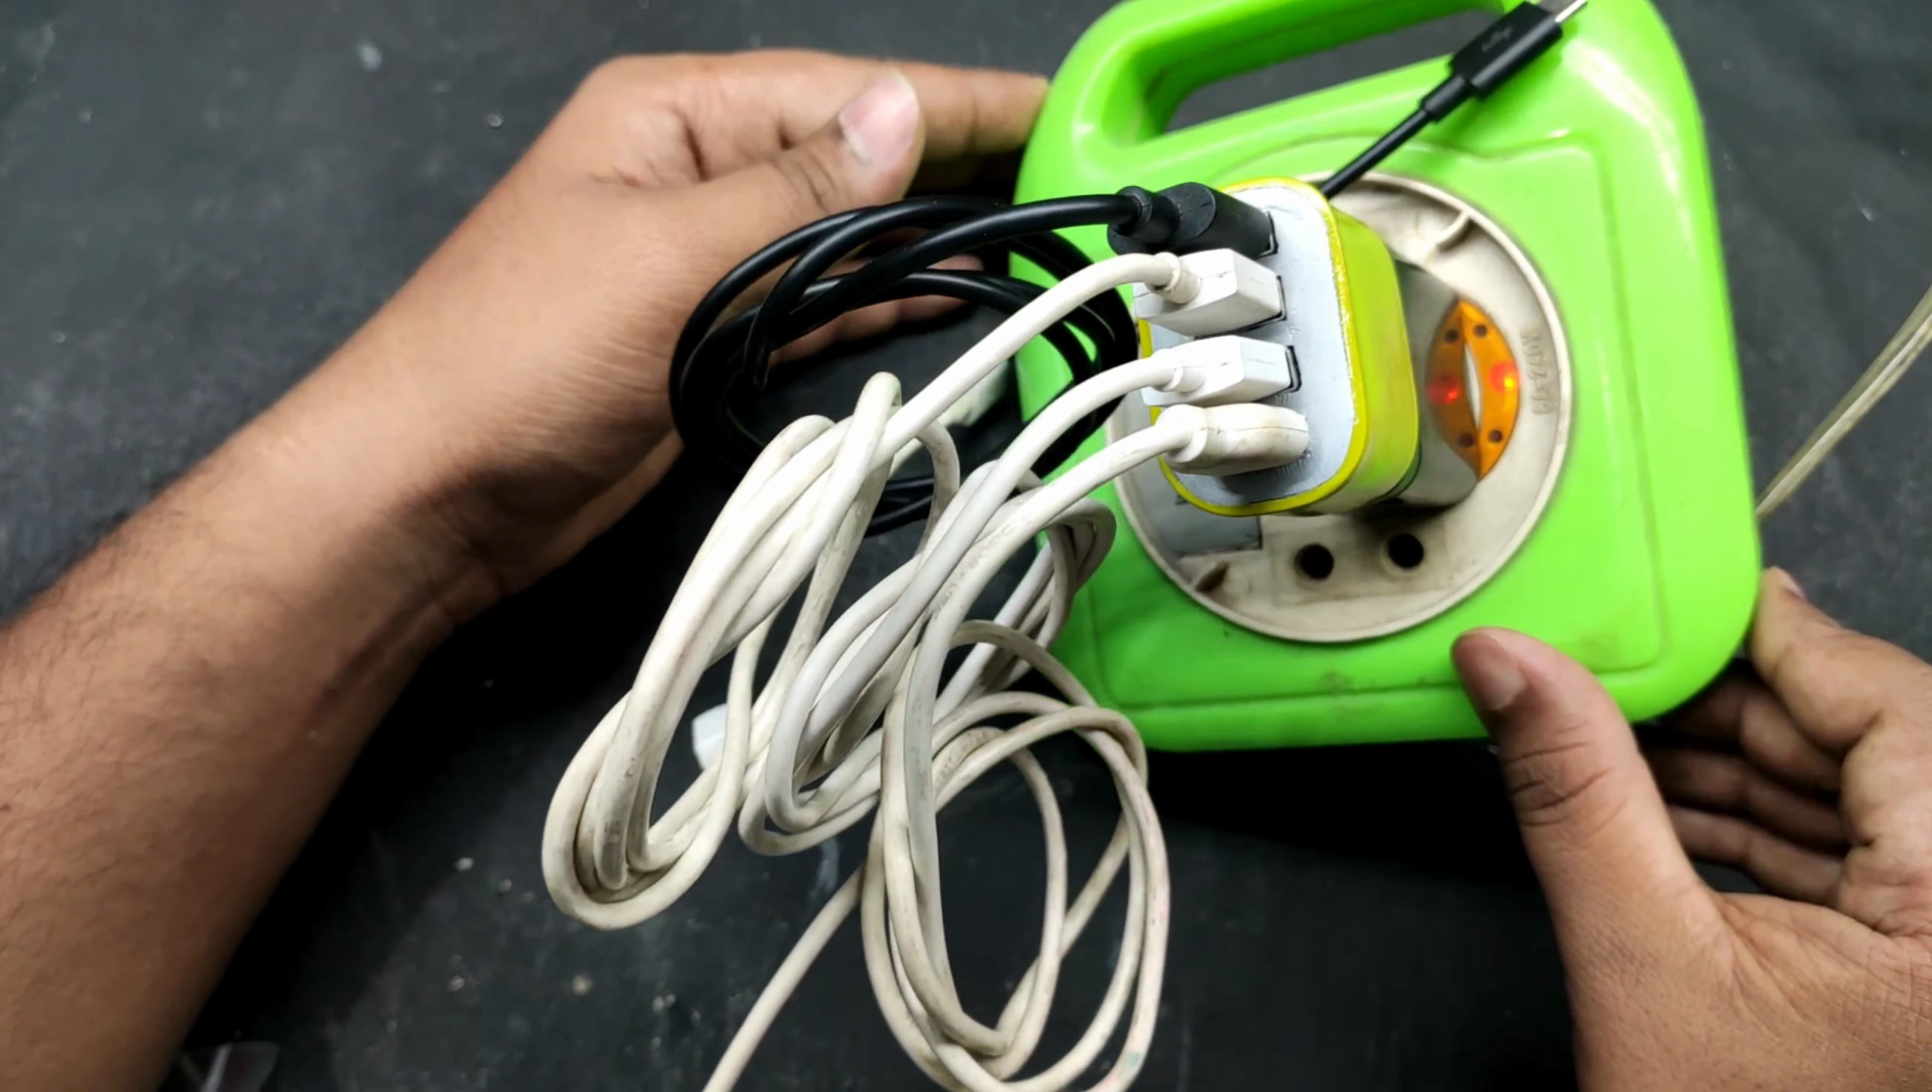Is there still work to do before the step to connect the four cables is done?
No.